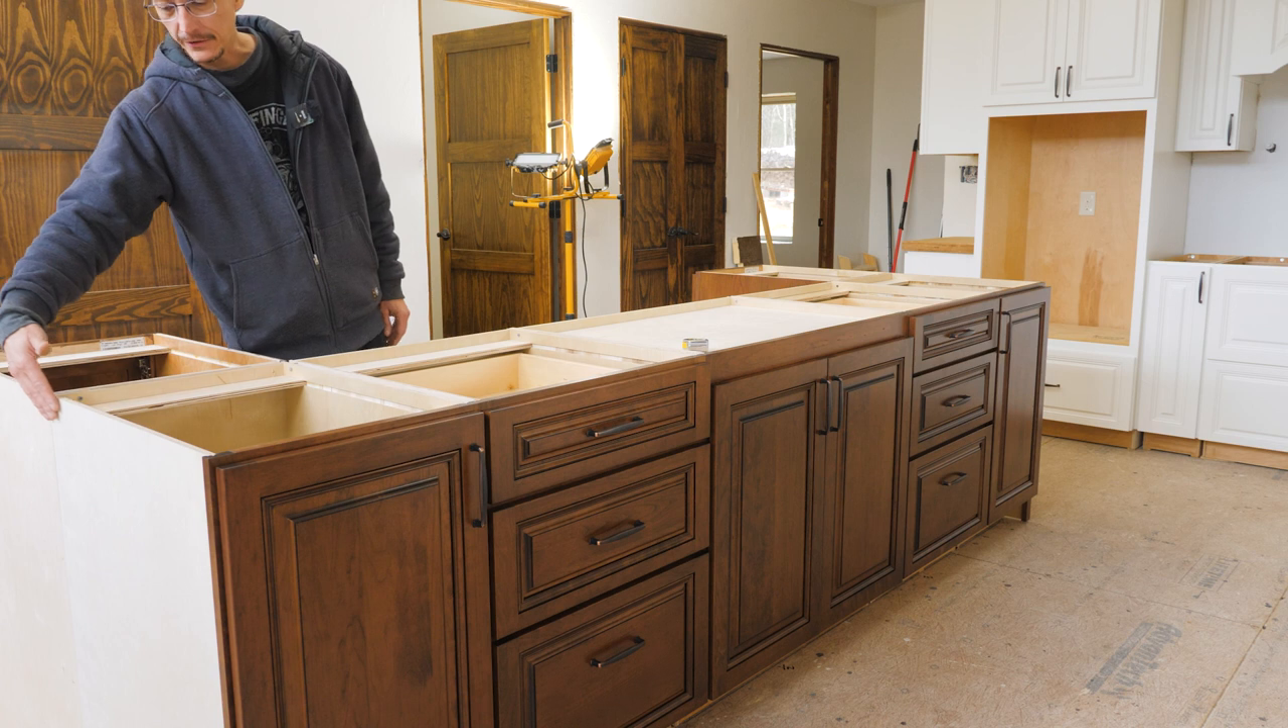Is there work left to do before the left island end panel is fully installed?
Yes.